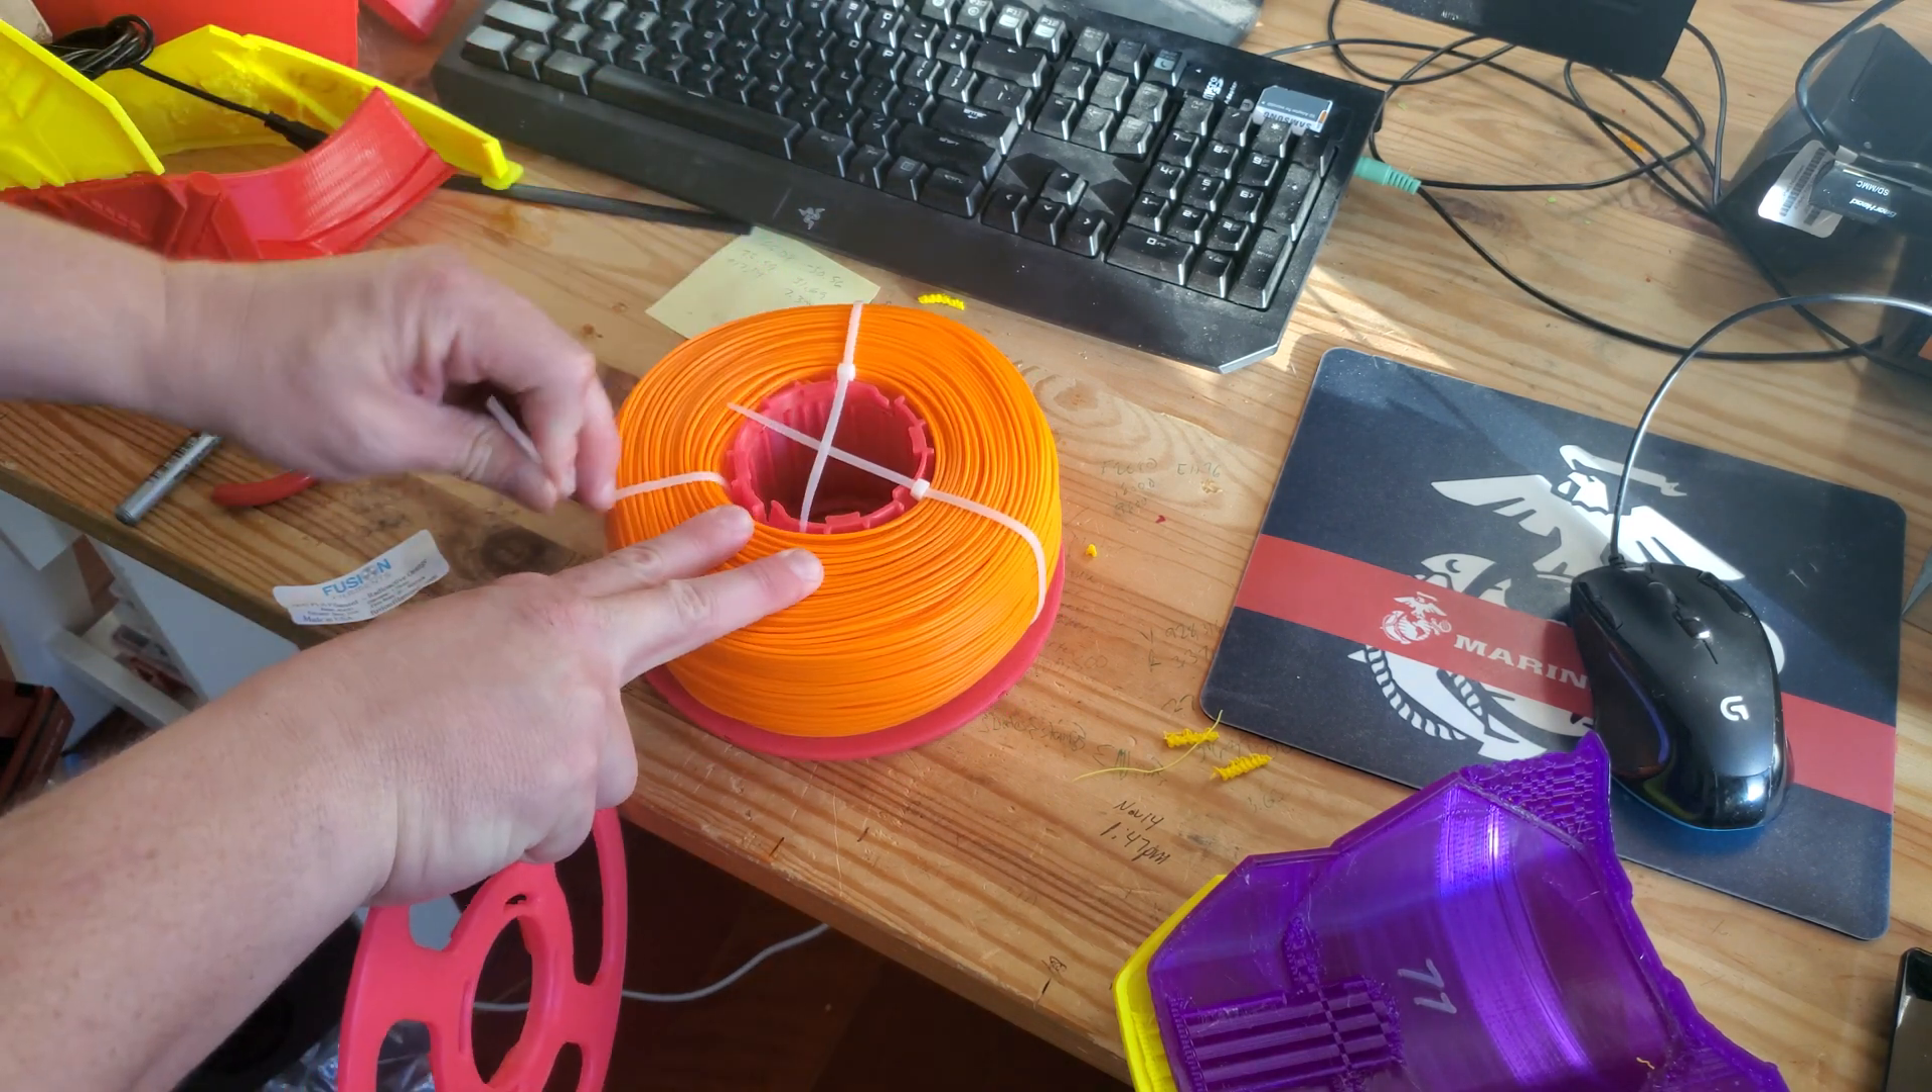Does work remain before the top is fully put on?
Yes.